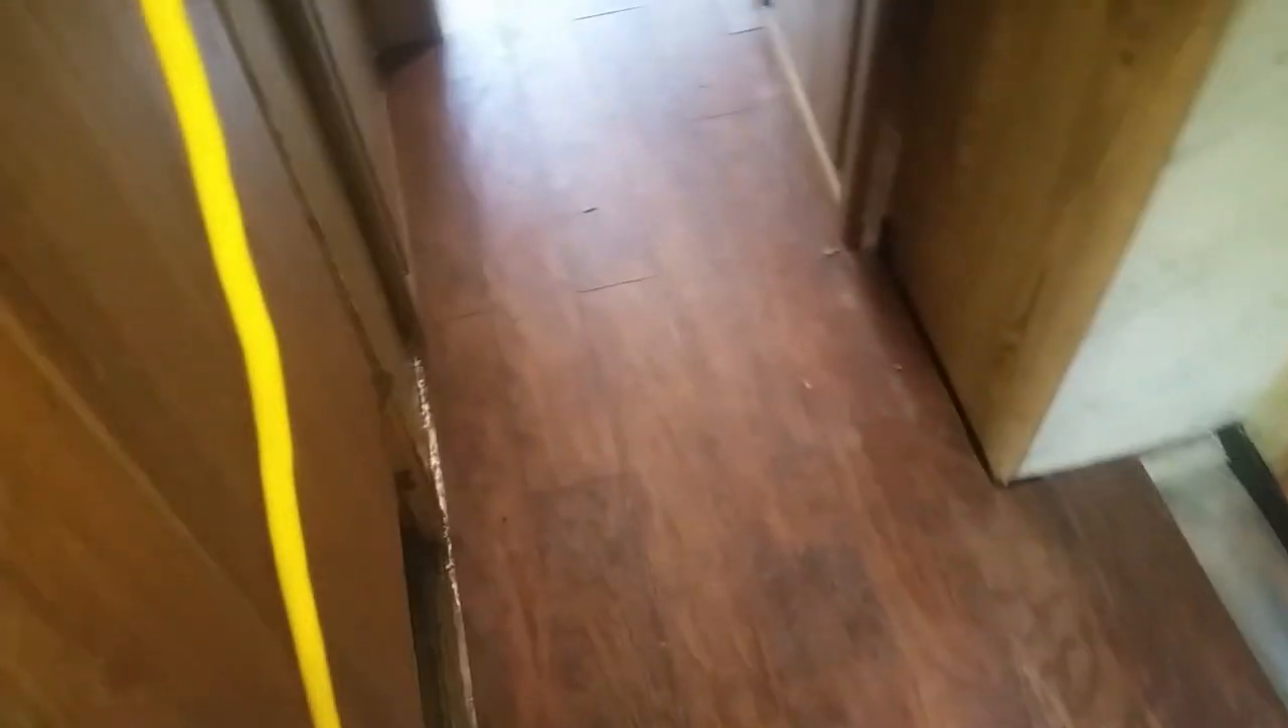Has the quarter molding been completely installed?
No.